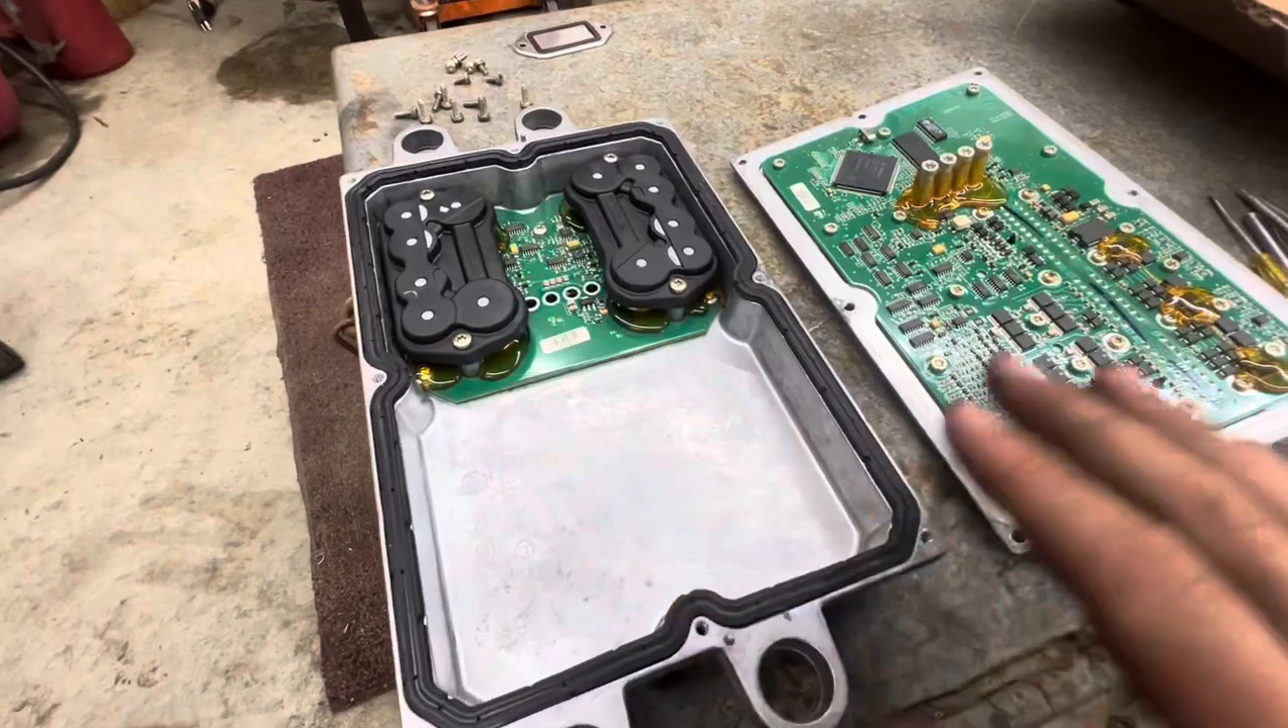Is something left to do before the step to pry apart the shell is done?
No.